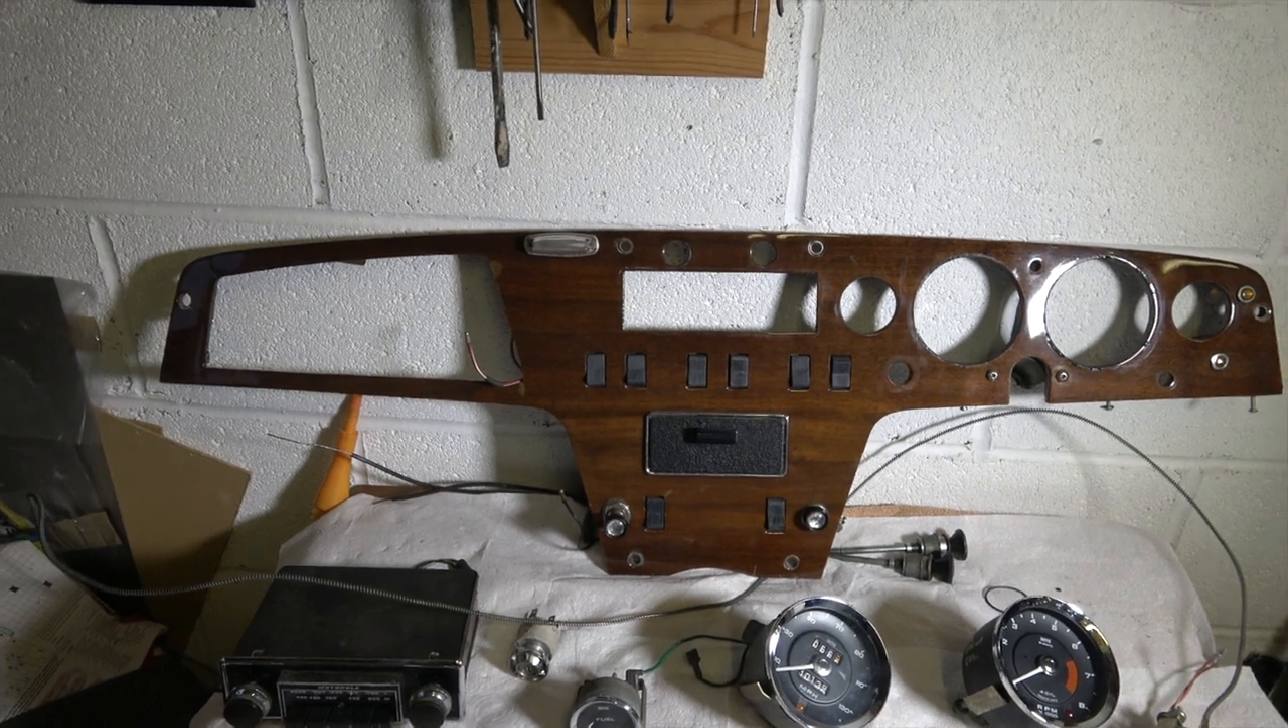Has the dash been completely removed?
Yes.